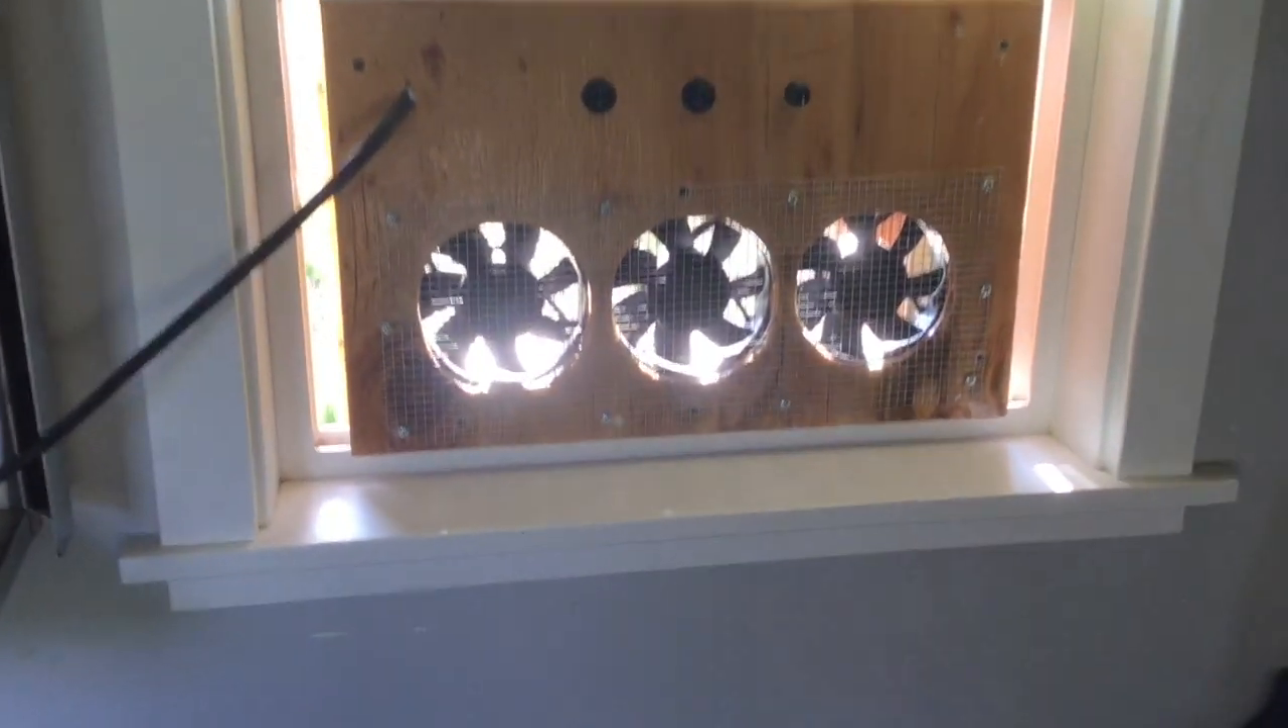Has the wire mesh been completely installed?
Yes.